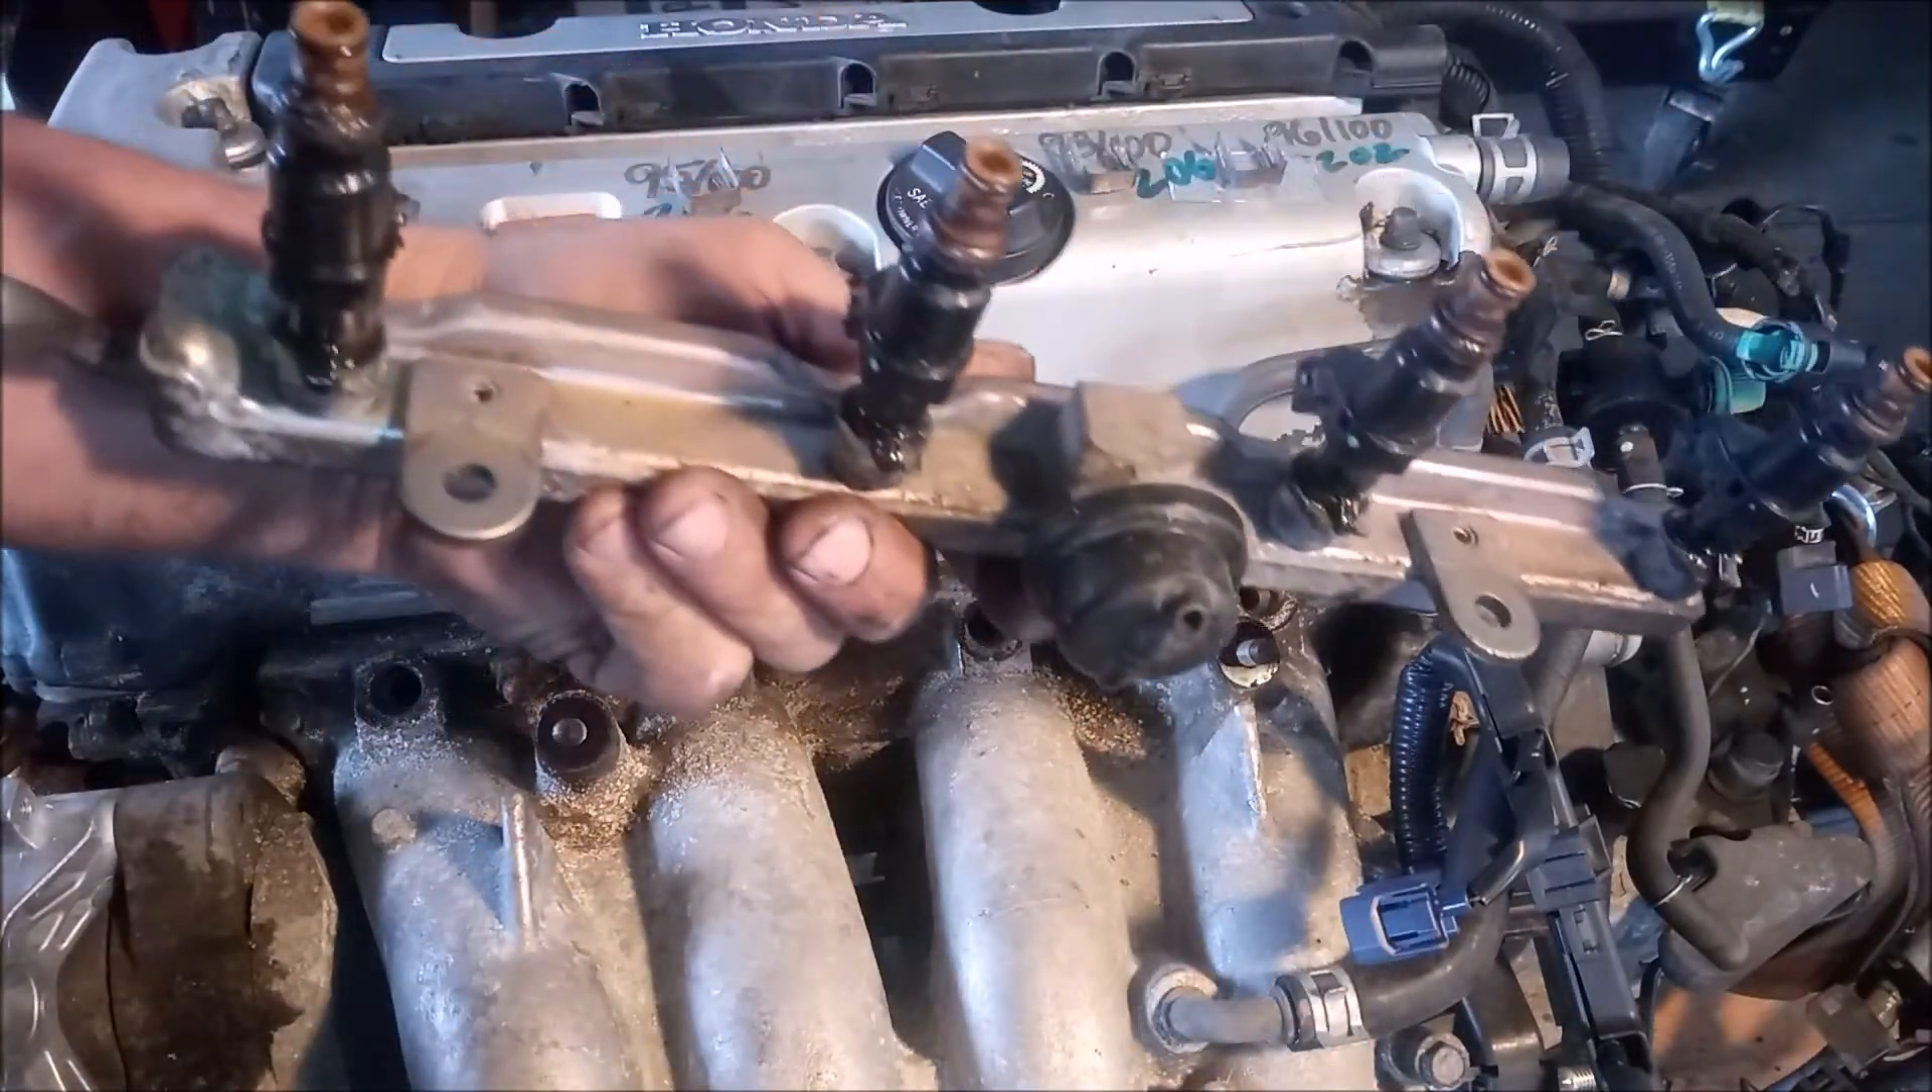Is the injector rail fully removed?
Yes.